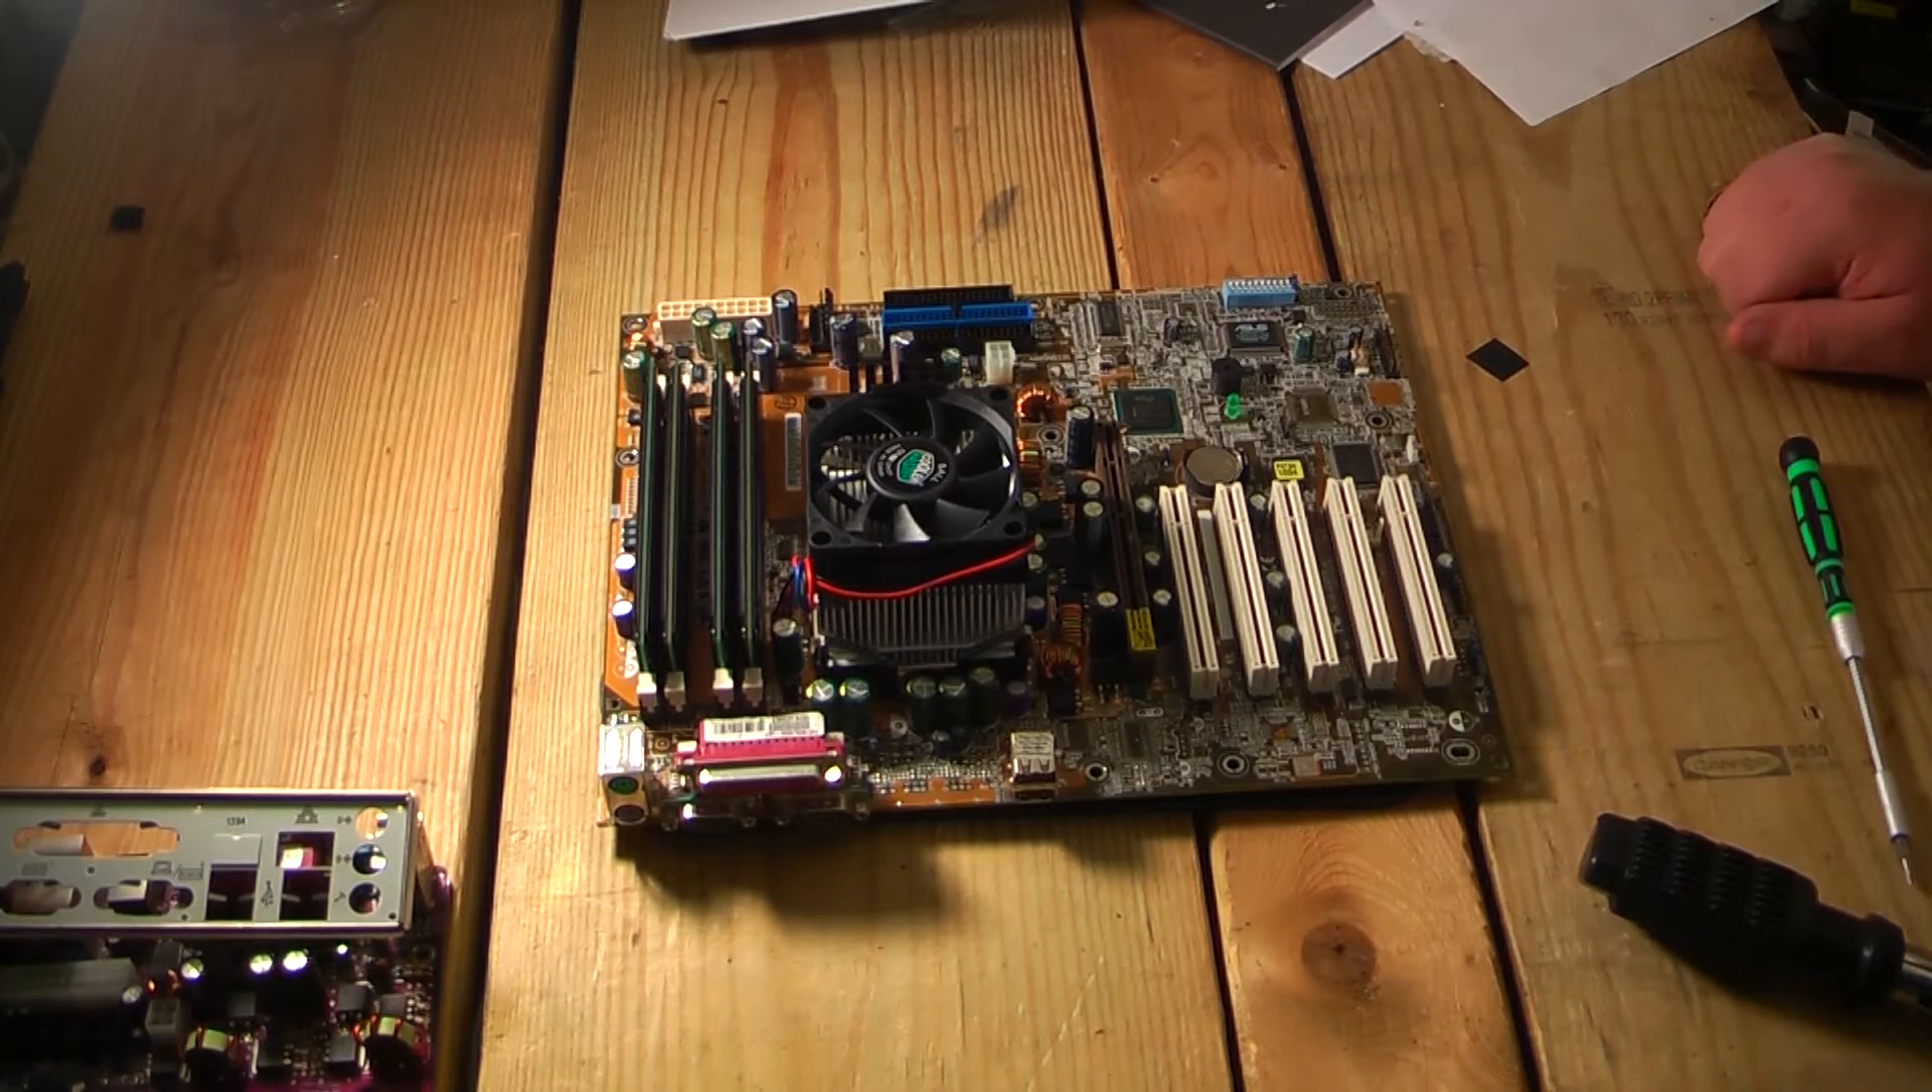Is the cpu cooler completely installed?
Yes.